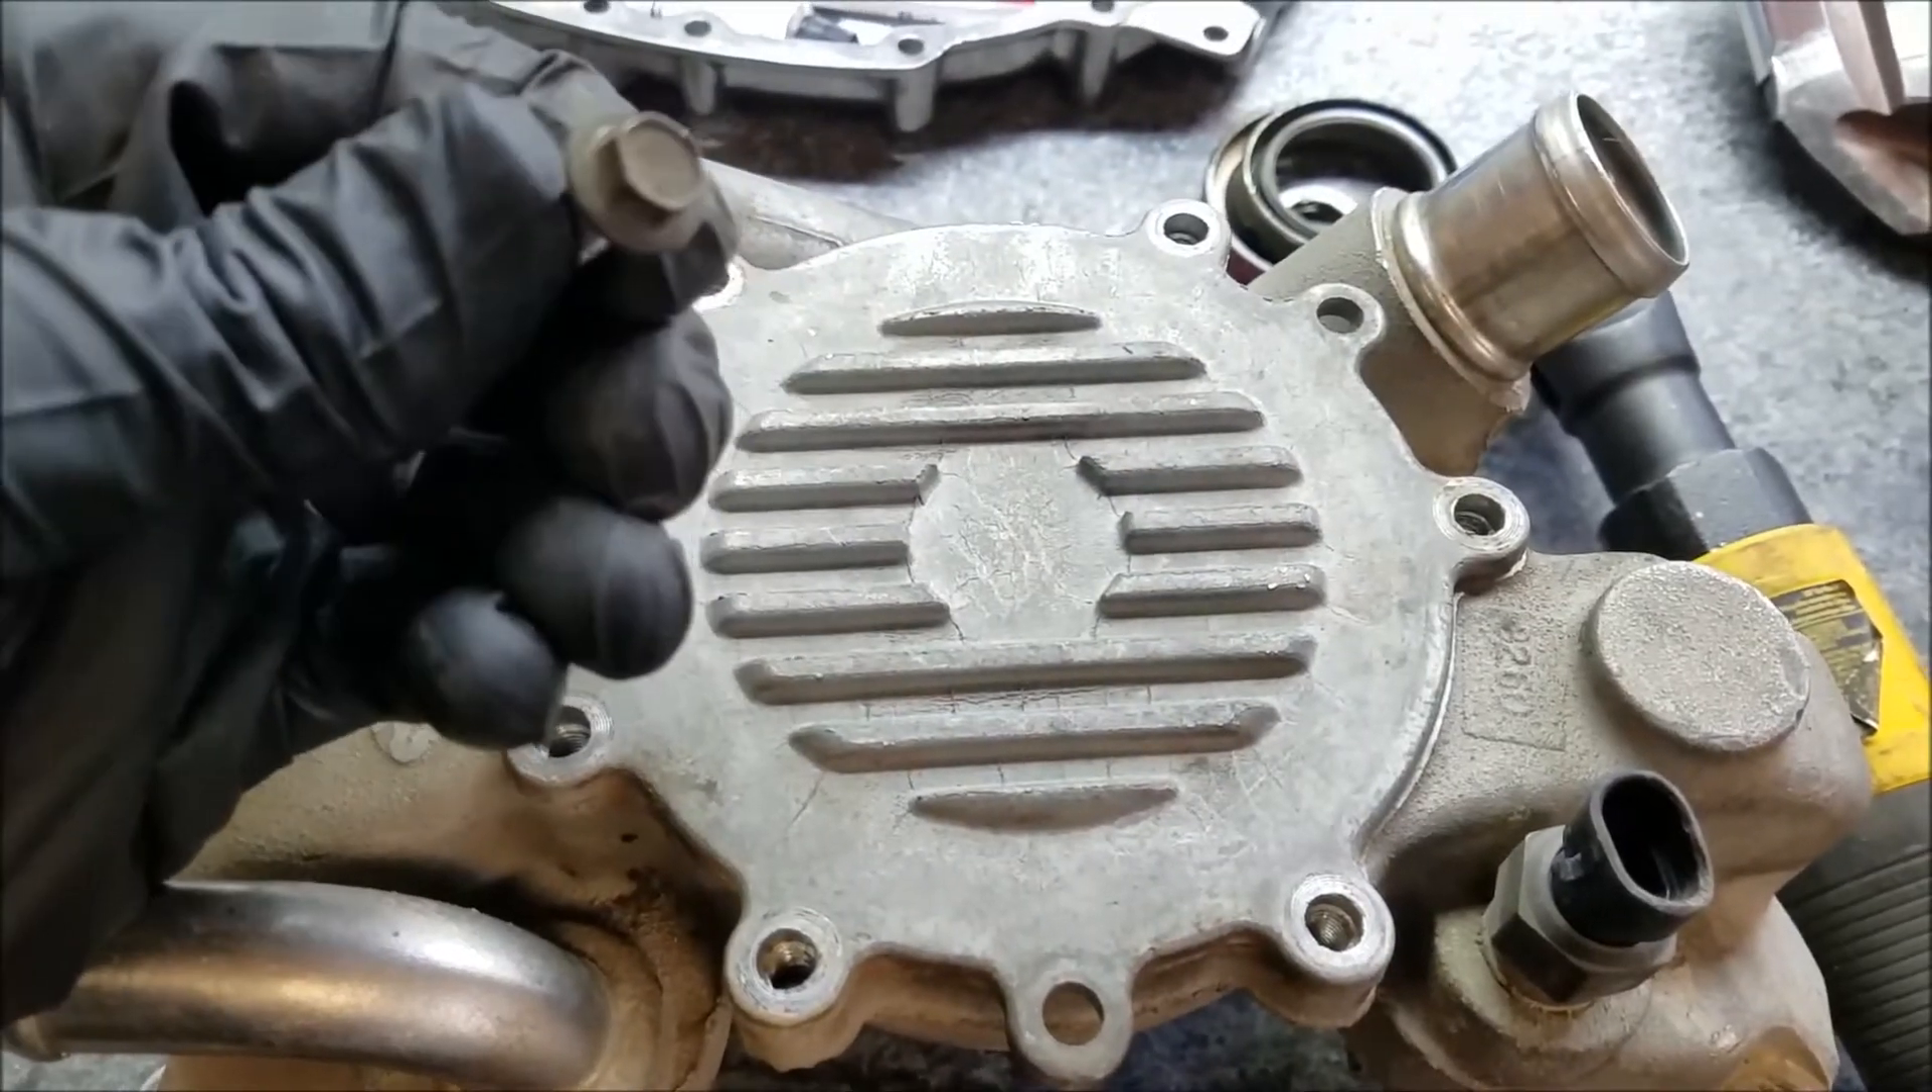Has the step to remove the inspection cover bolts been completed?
Yes.